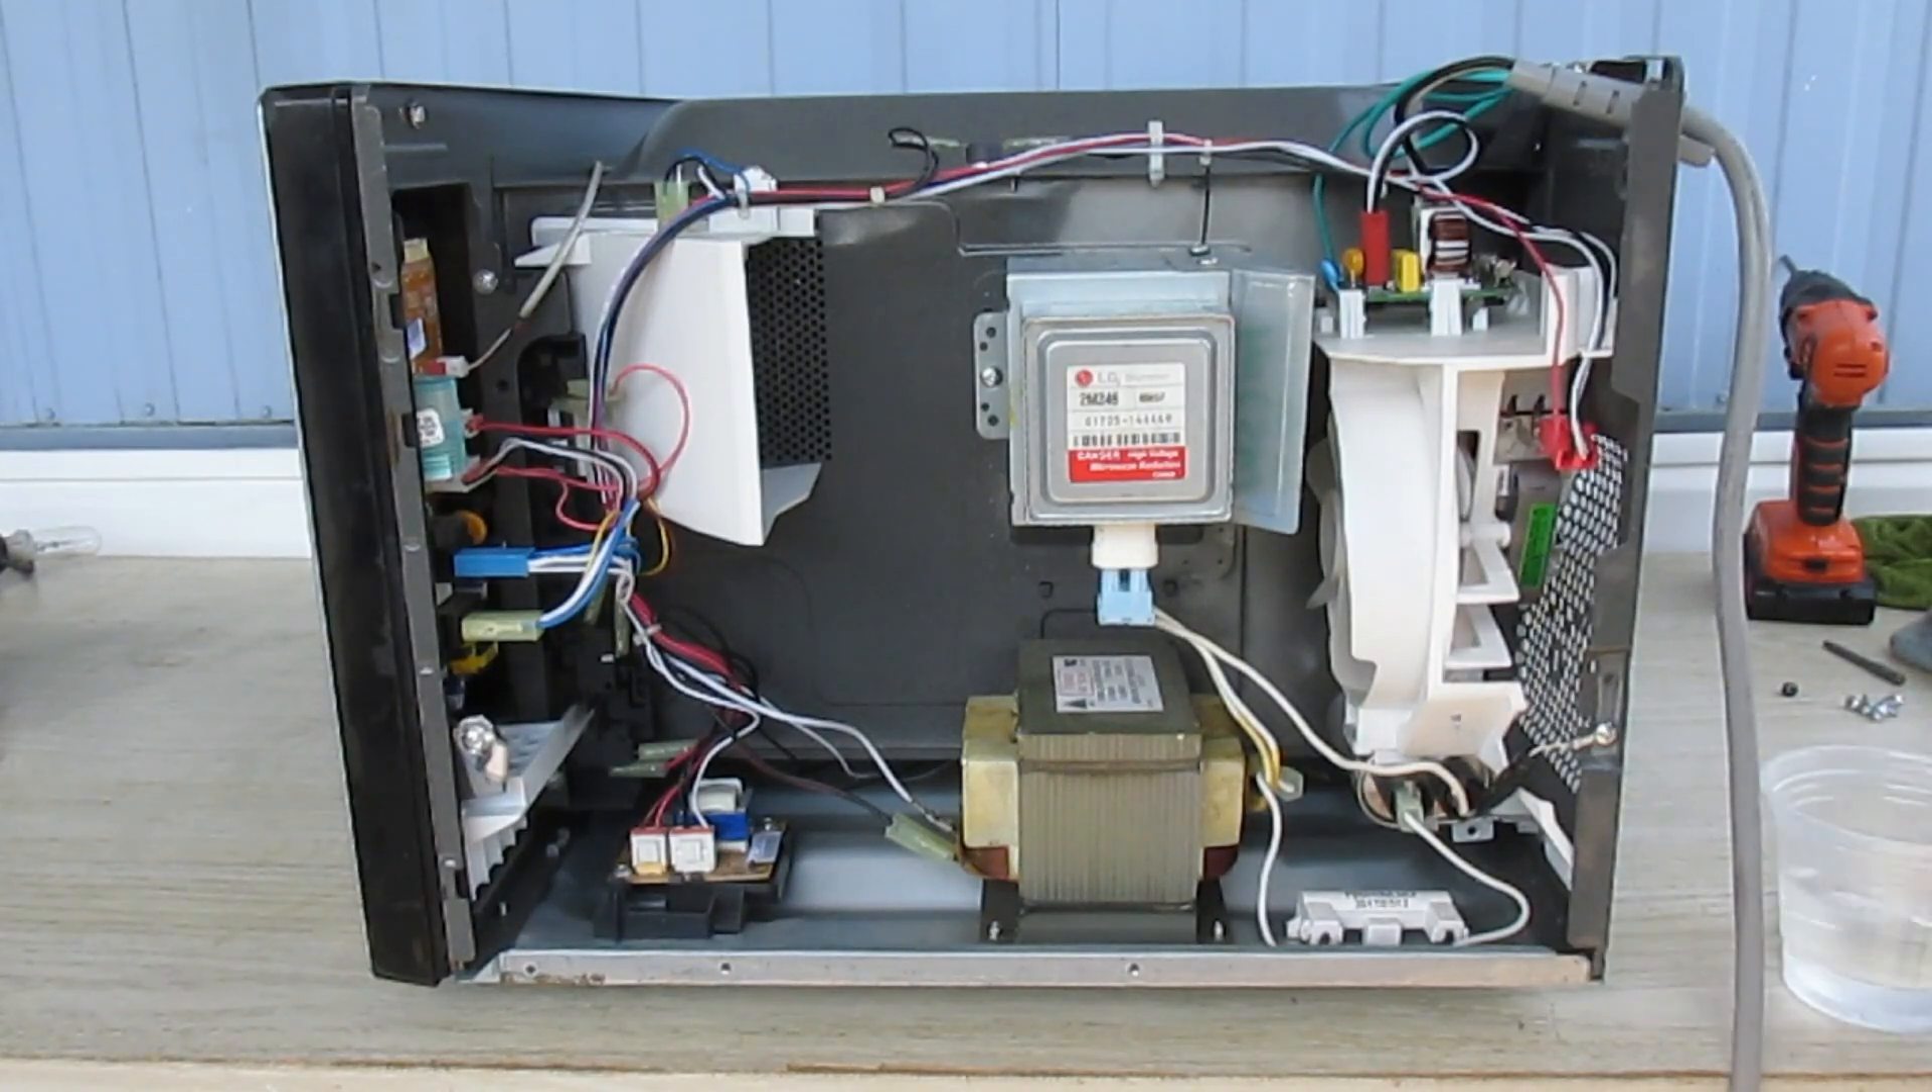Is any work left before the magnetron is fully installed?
No.